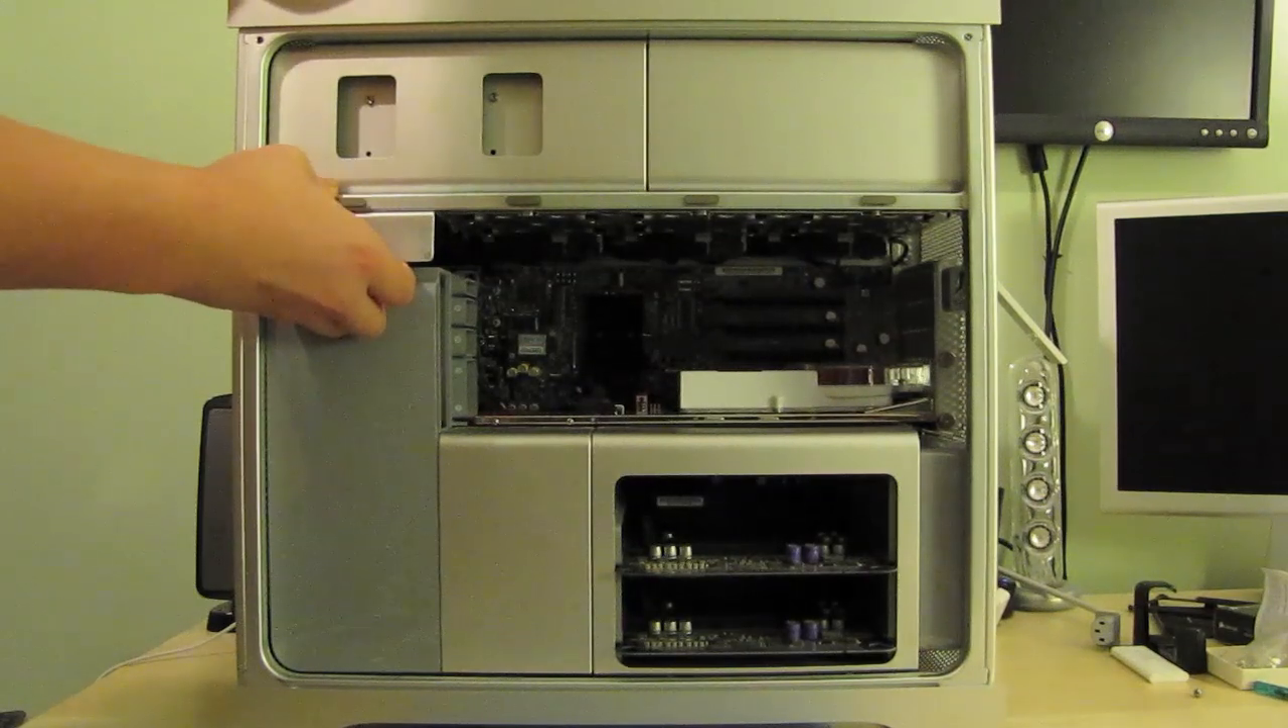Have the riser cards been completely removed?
No.